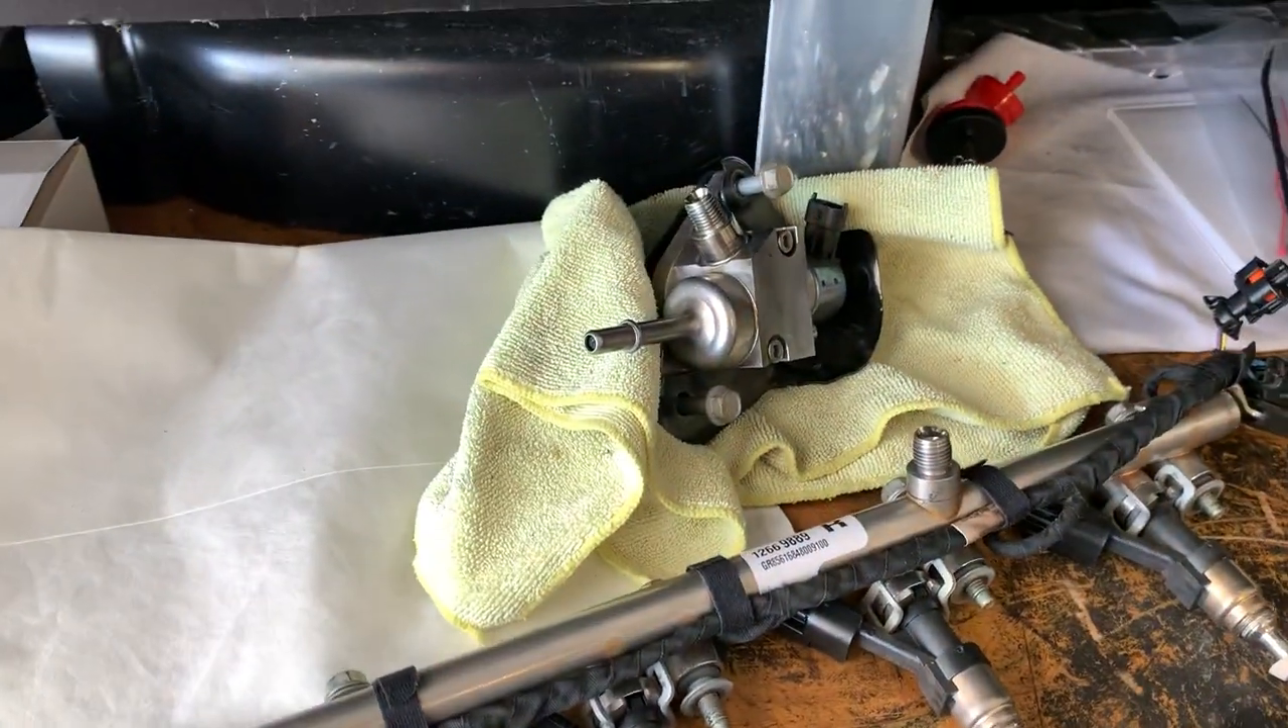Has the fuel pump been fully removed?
Yes.